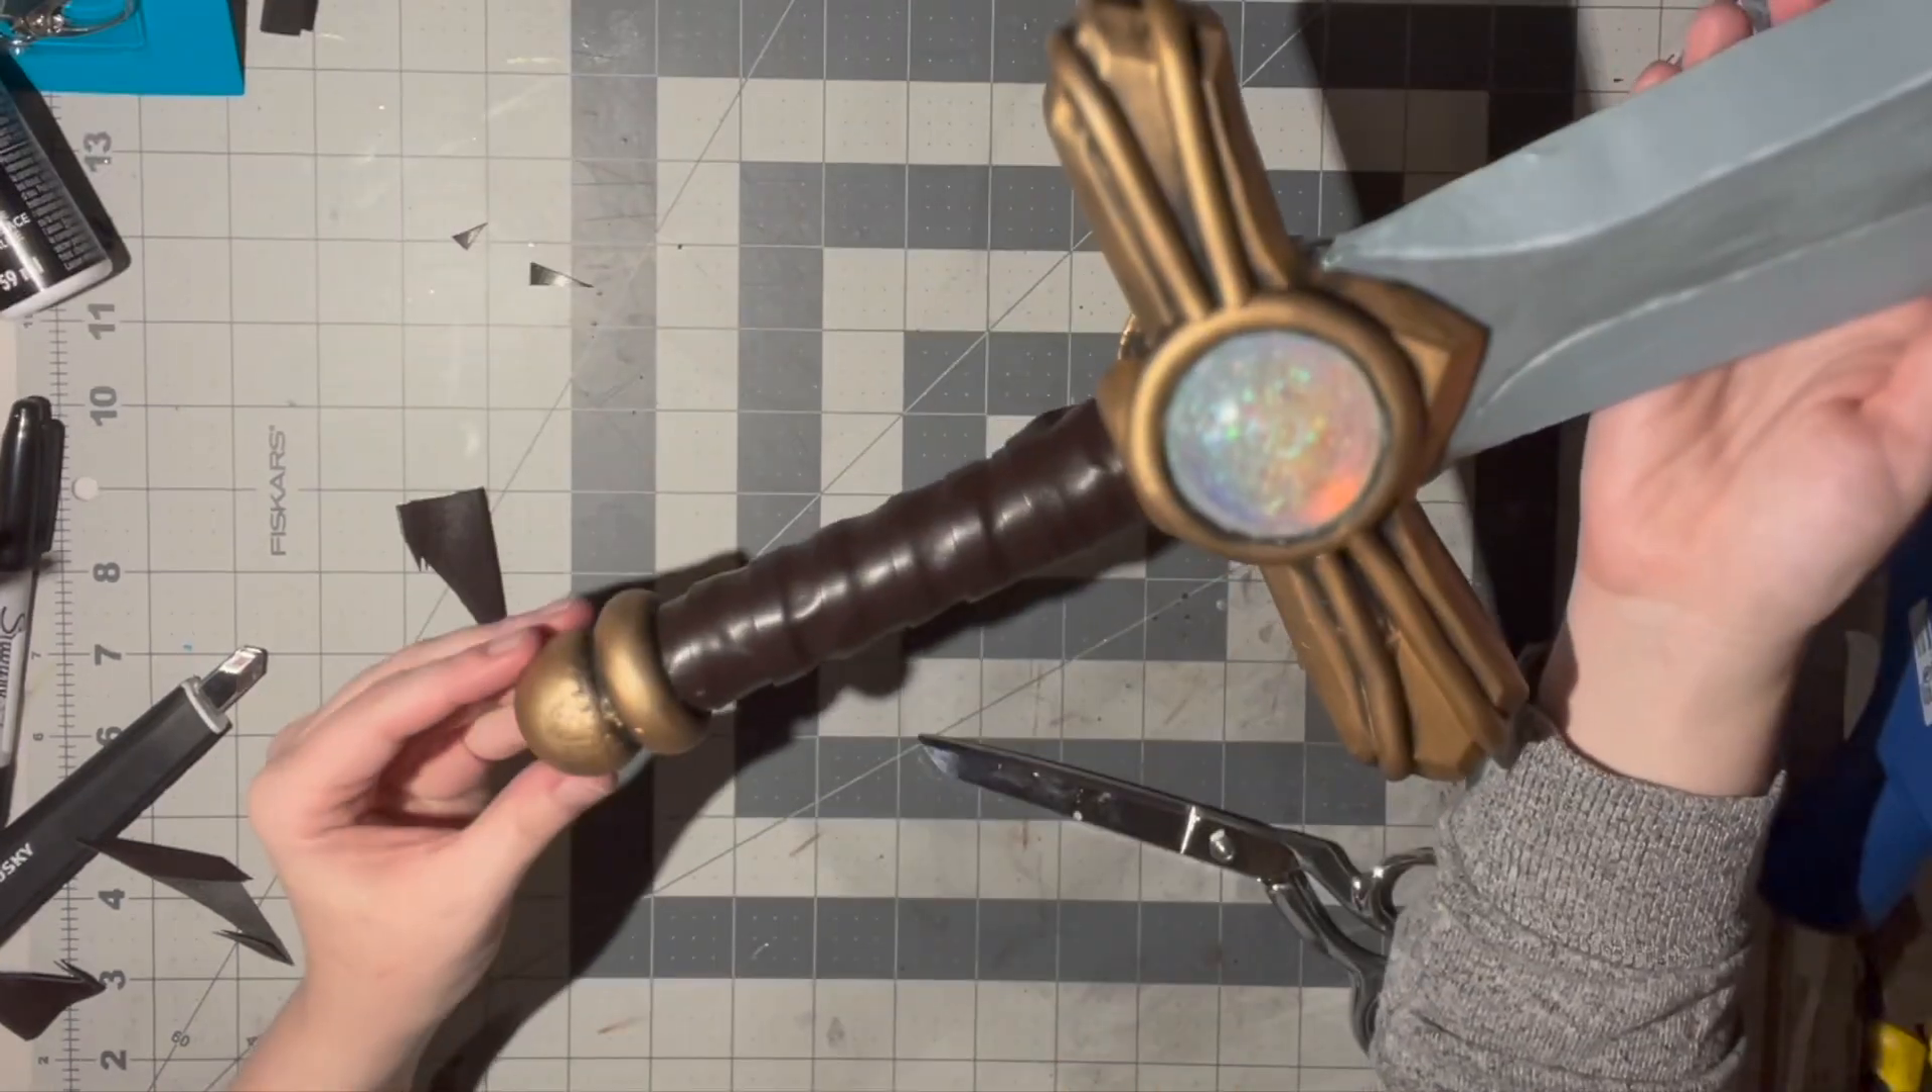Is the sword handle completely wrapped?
Yes.